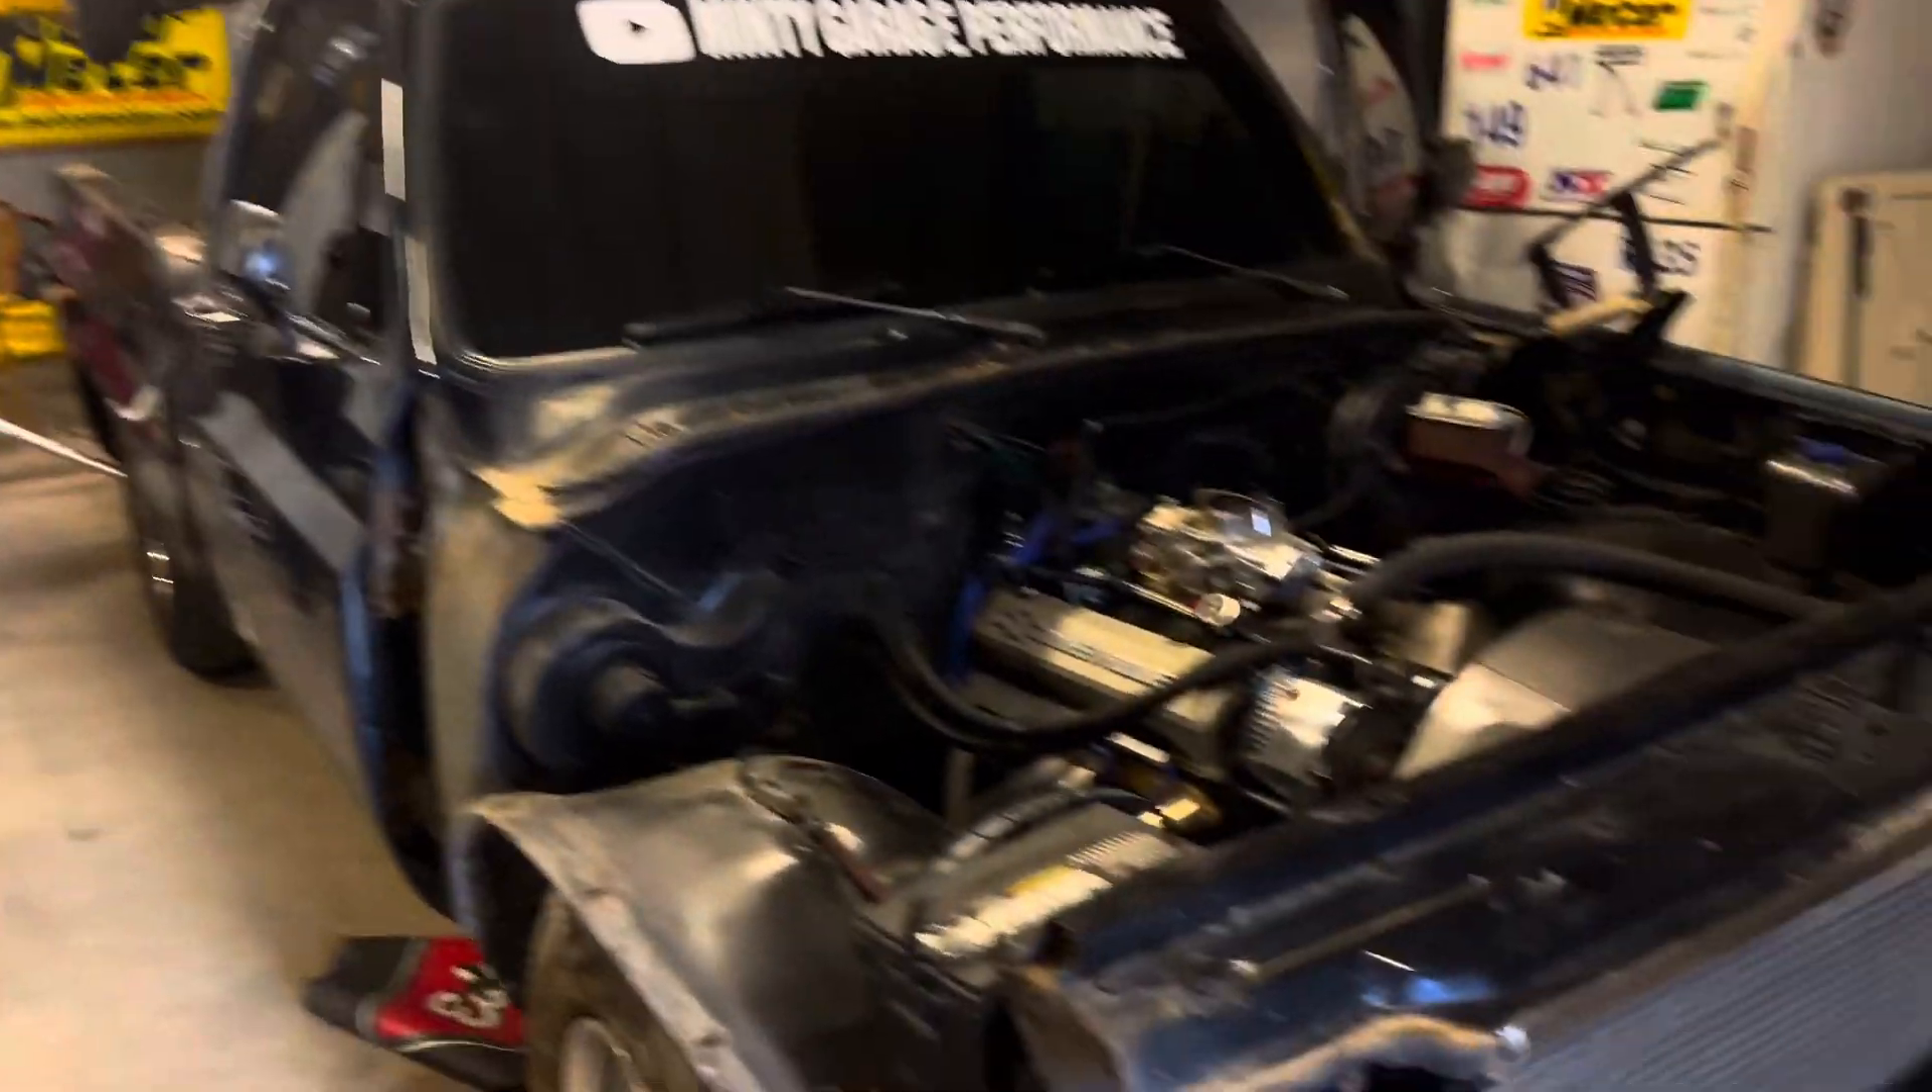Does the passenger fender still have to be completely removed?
No.